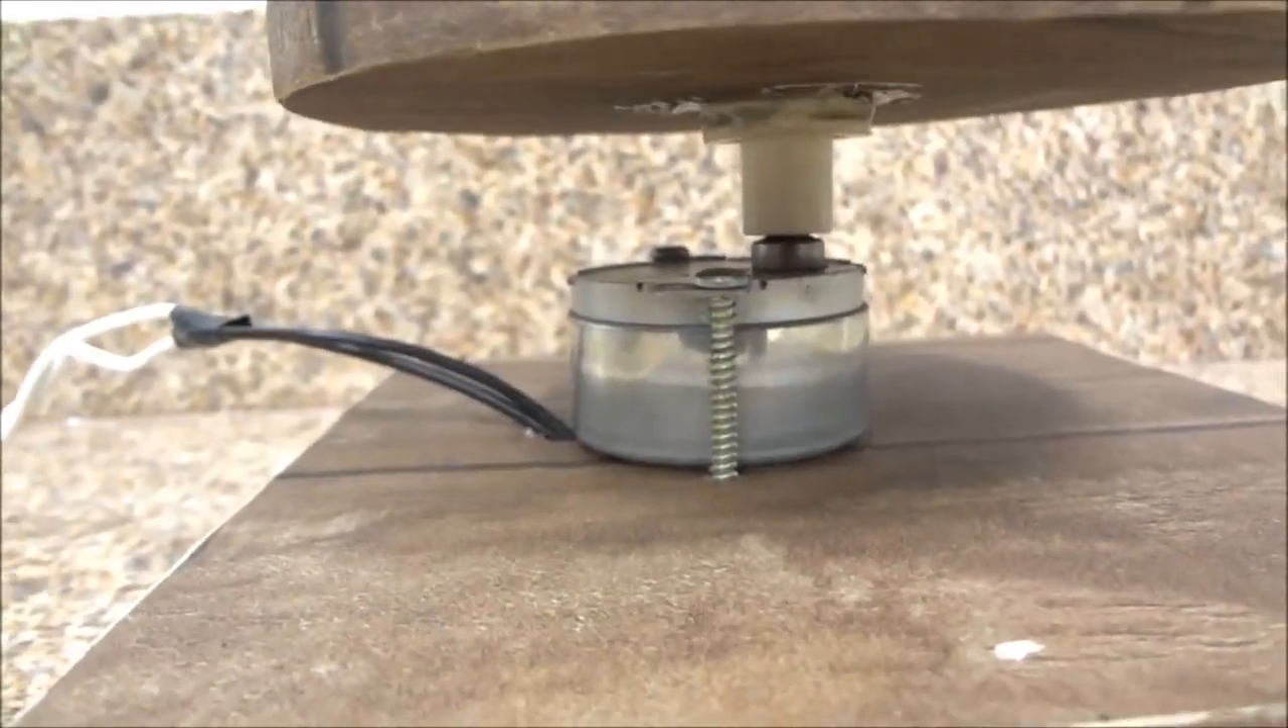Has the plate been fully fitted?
Yes.